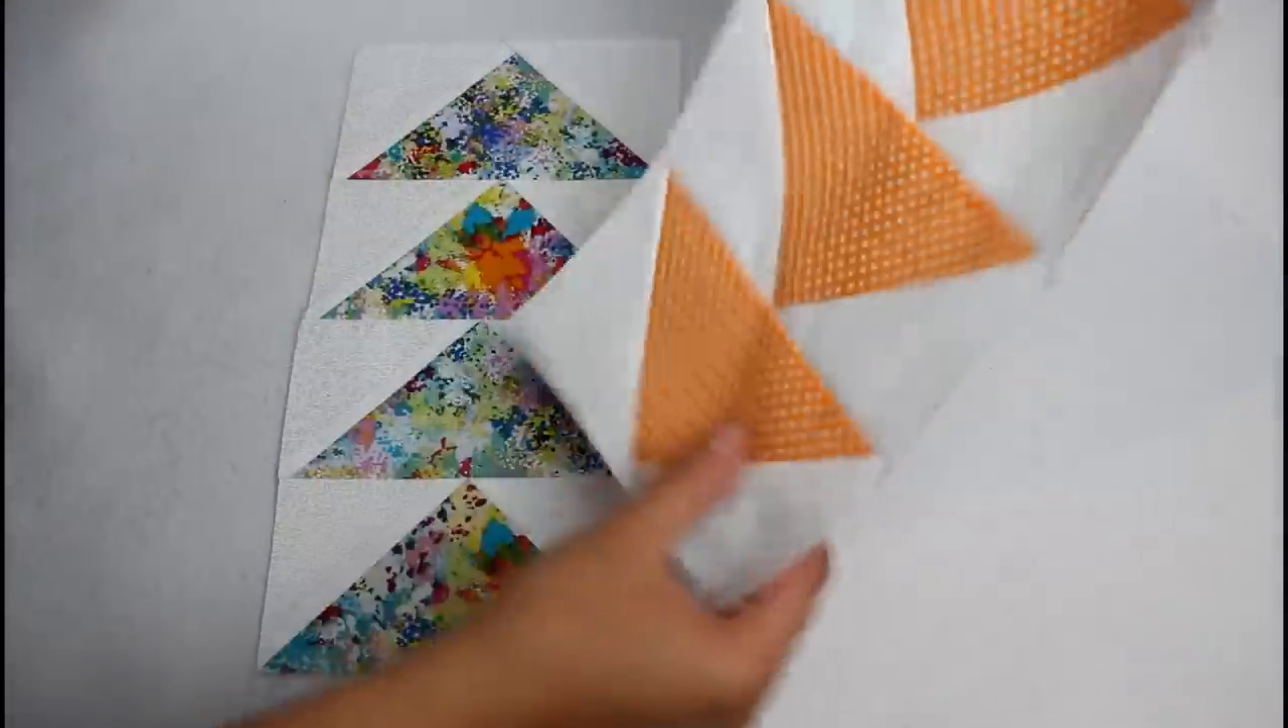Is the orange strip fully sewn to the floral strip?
No.